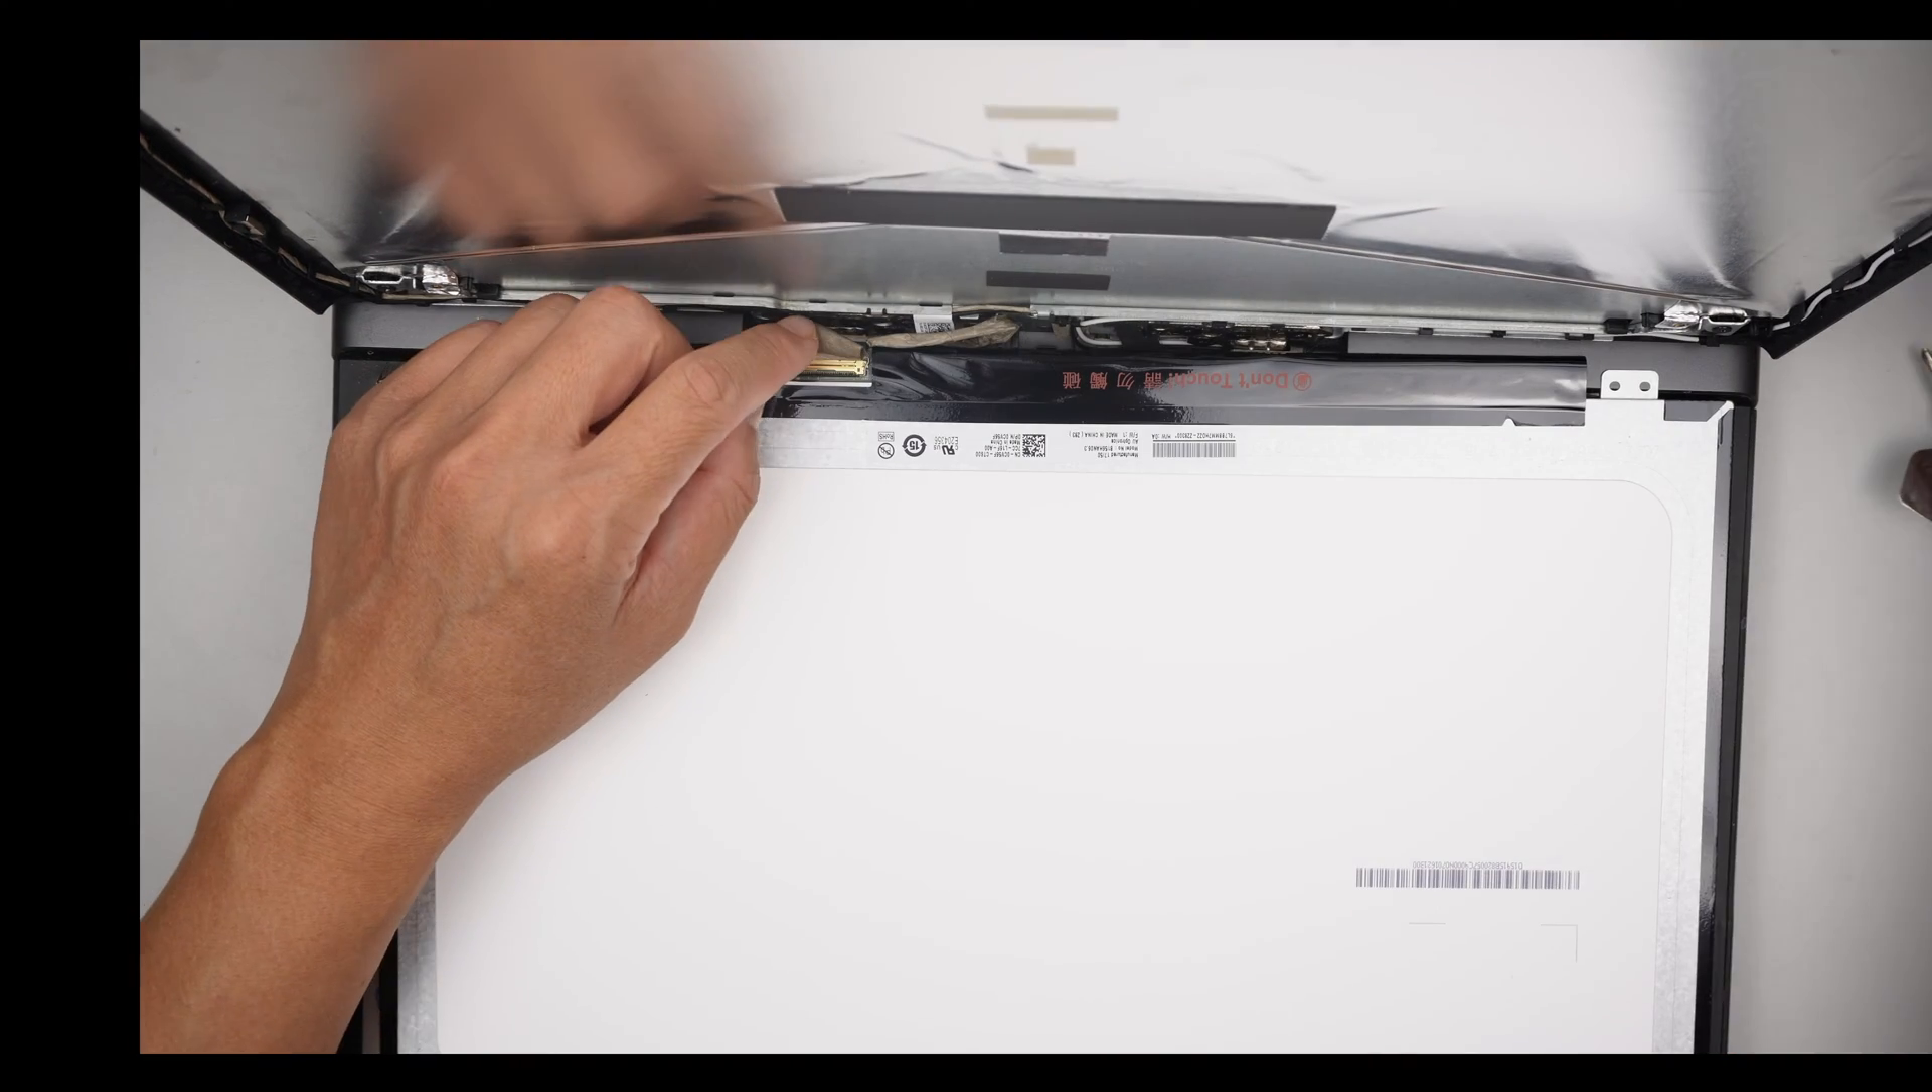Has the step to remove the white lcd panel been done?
No.